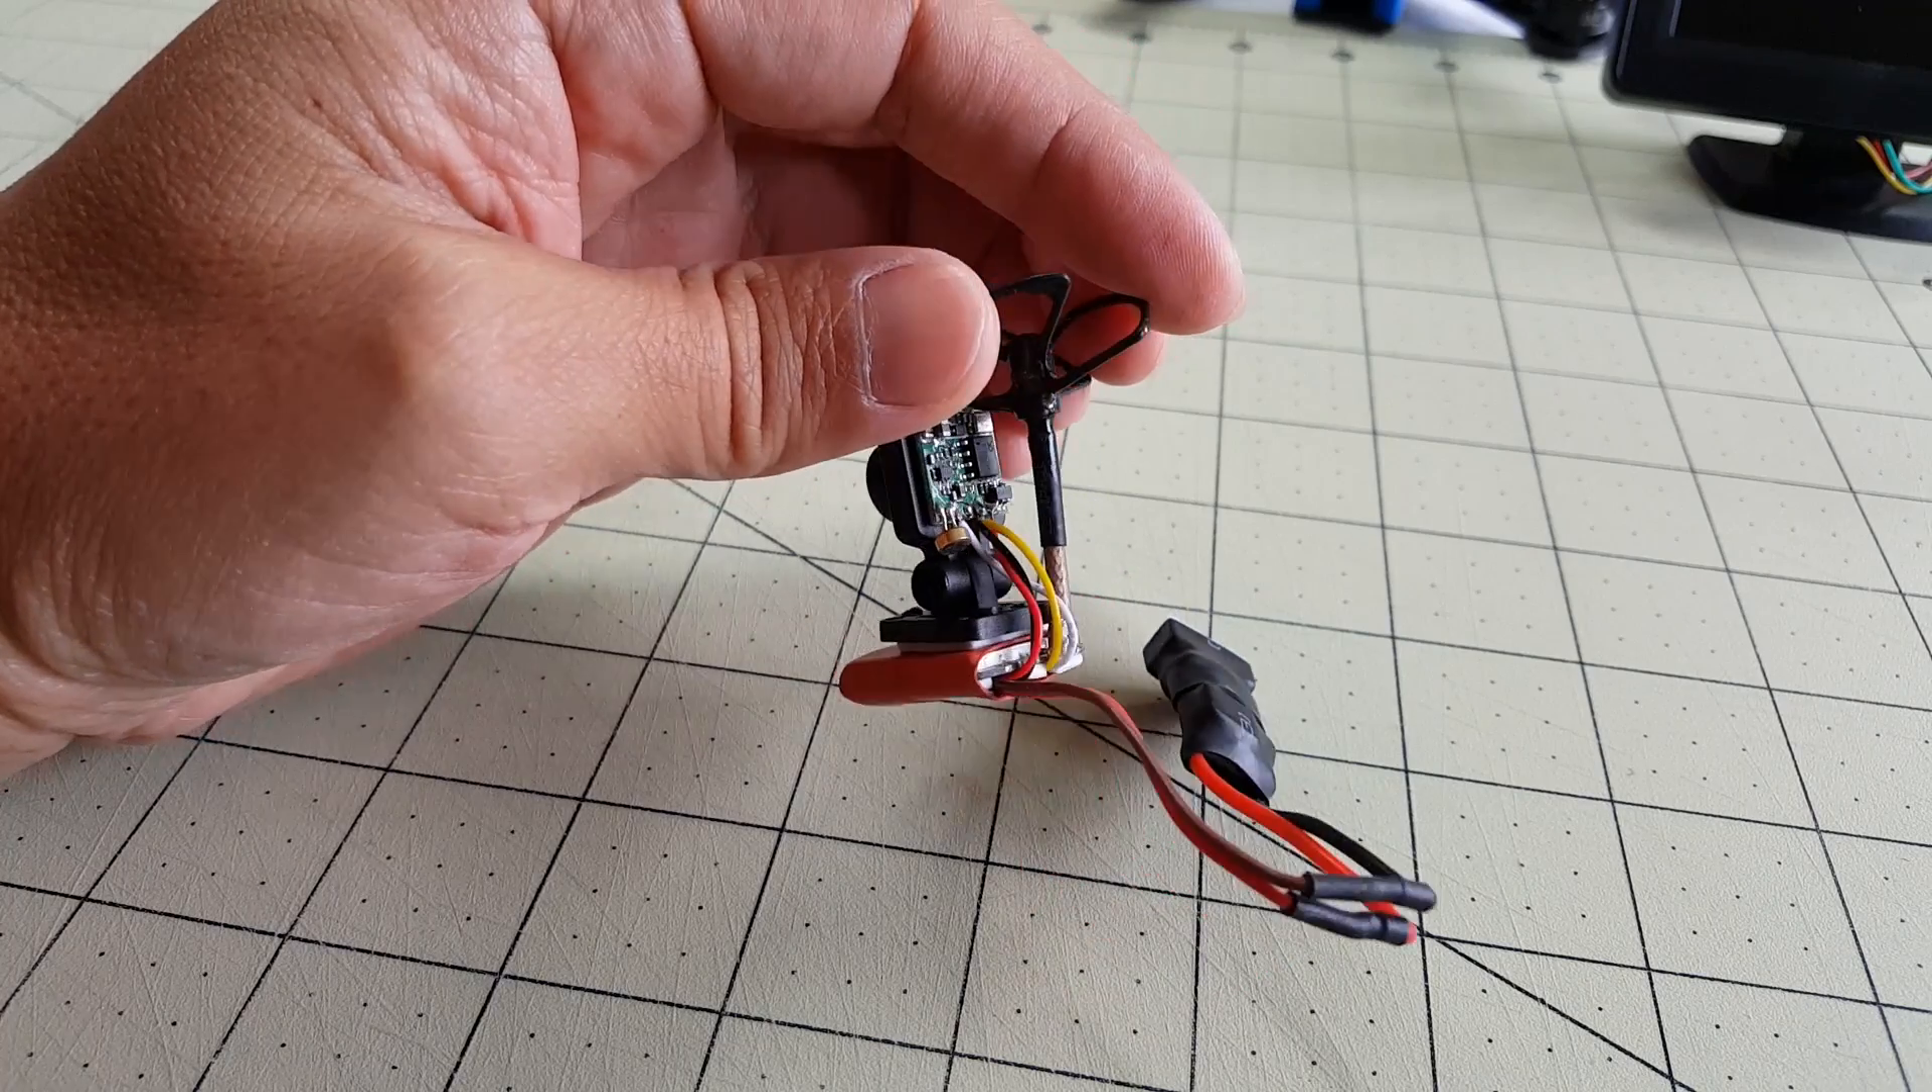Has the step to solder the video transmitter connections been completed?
Yes.